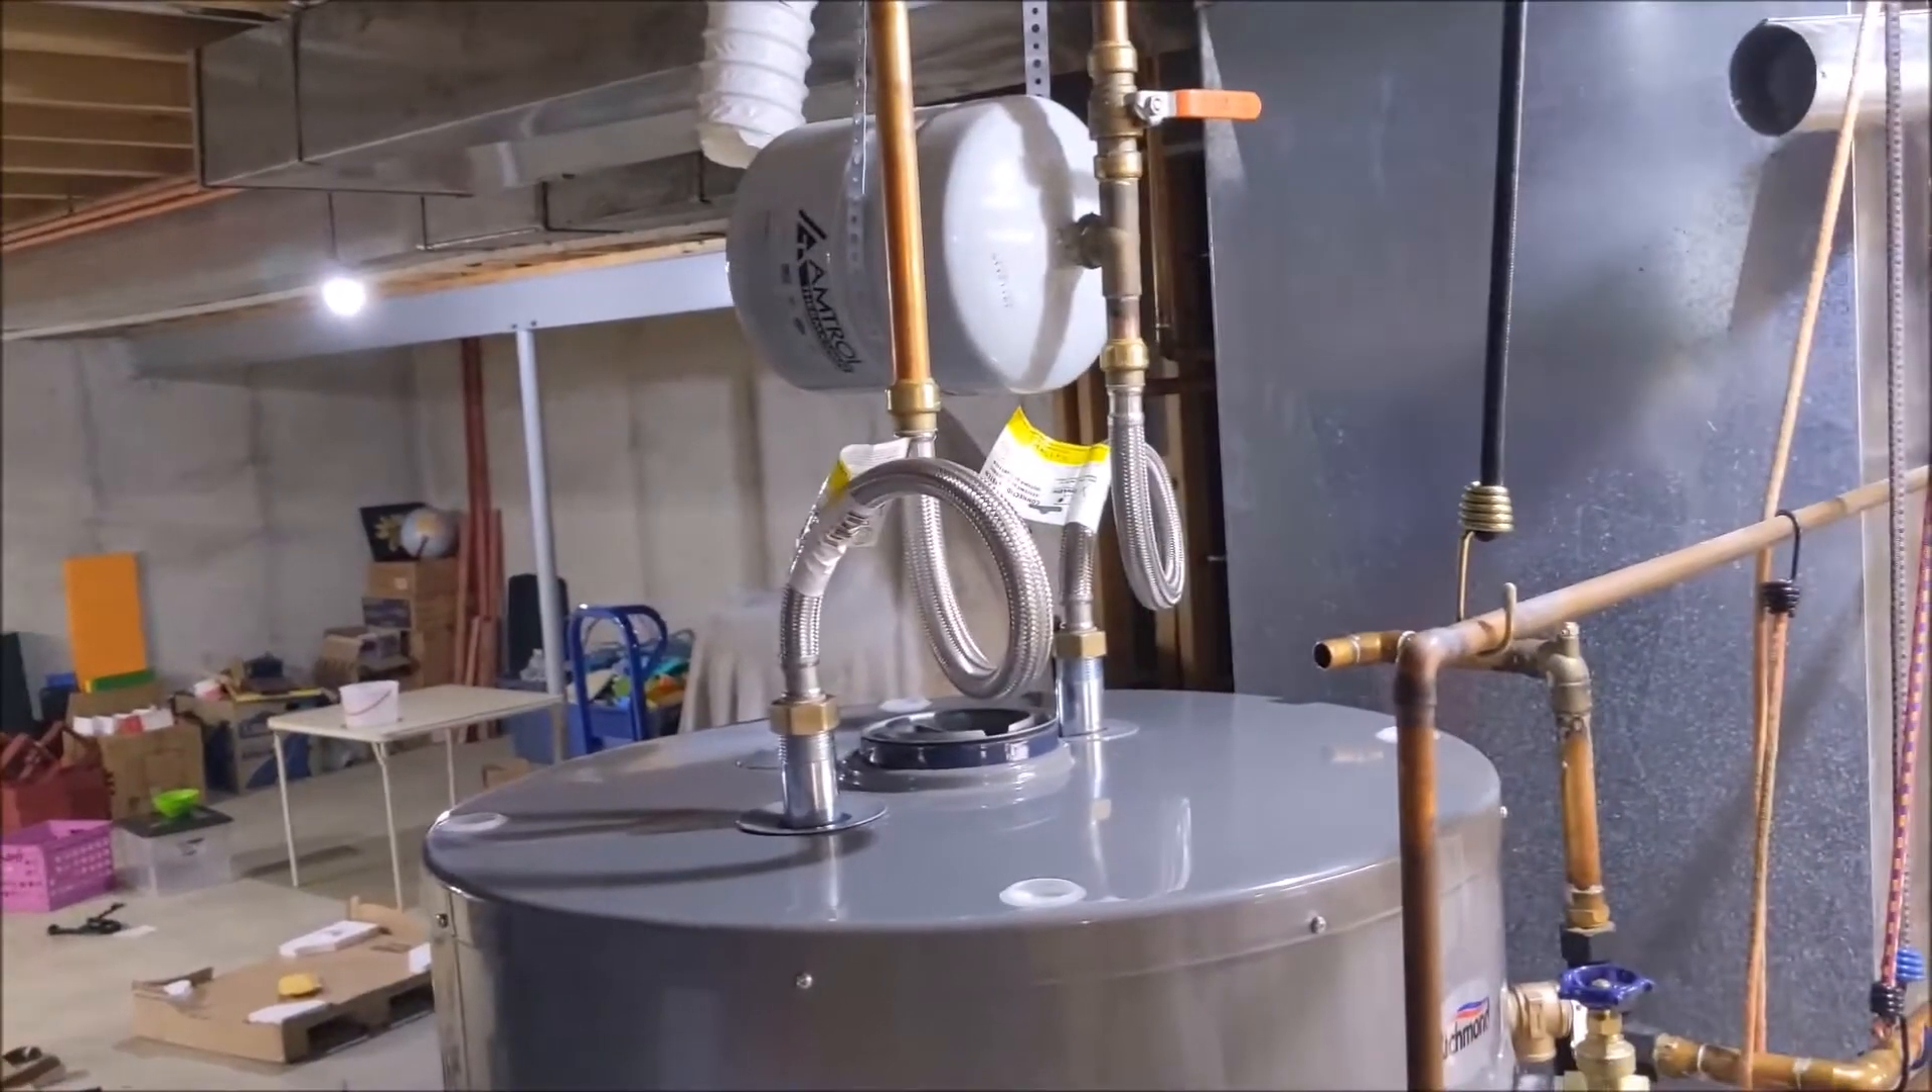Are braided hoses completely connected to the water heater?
Yes.